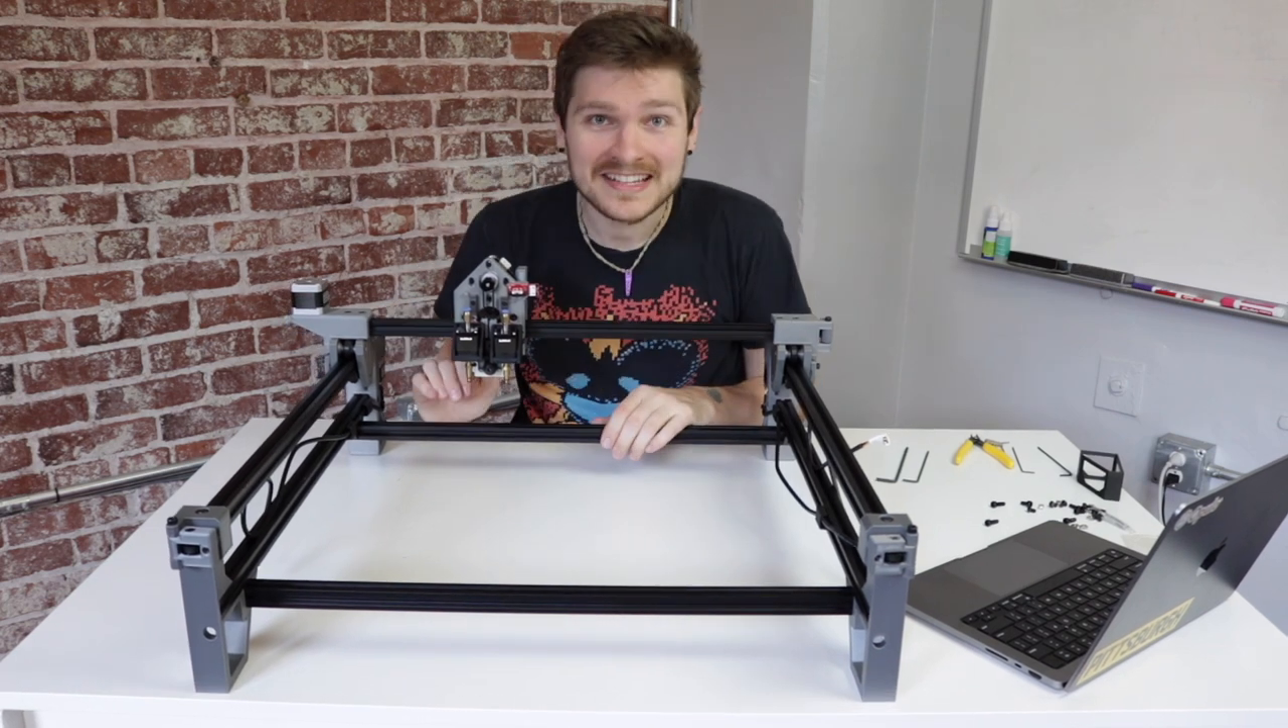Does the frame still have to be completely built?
No.